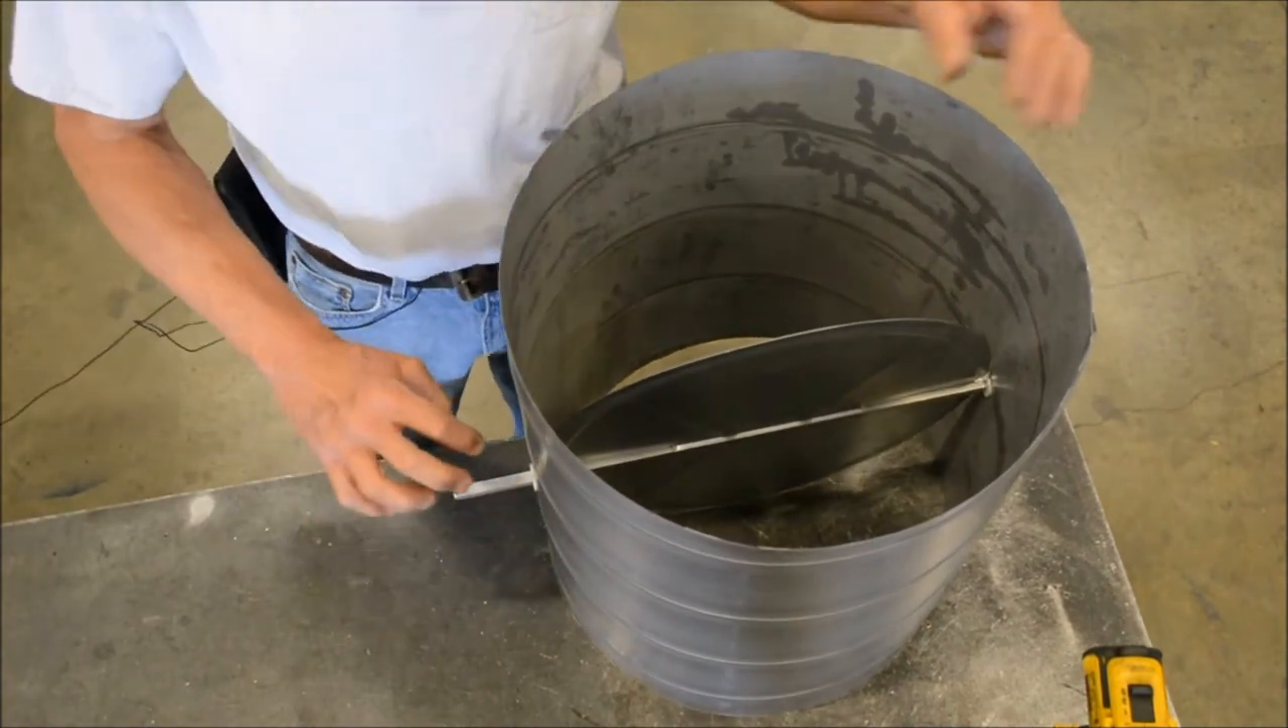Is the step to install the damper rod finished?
Yes.